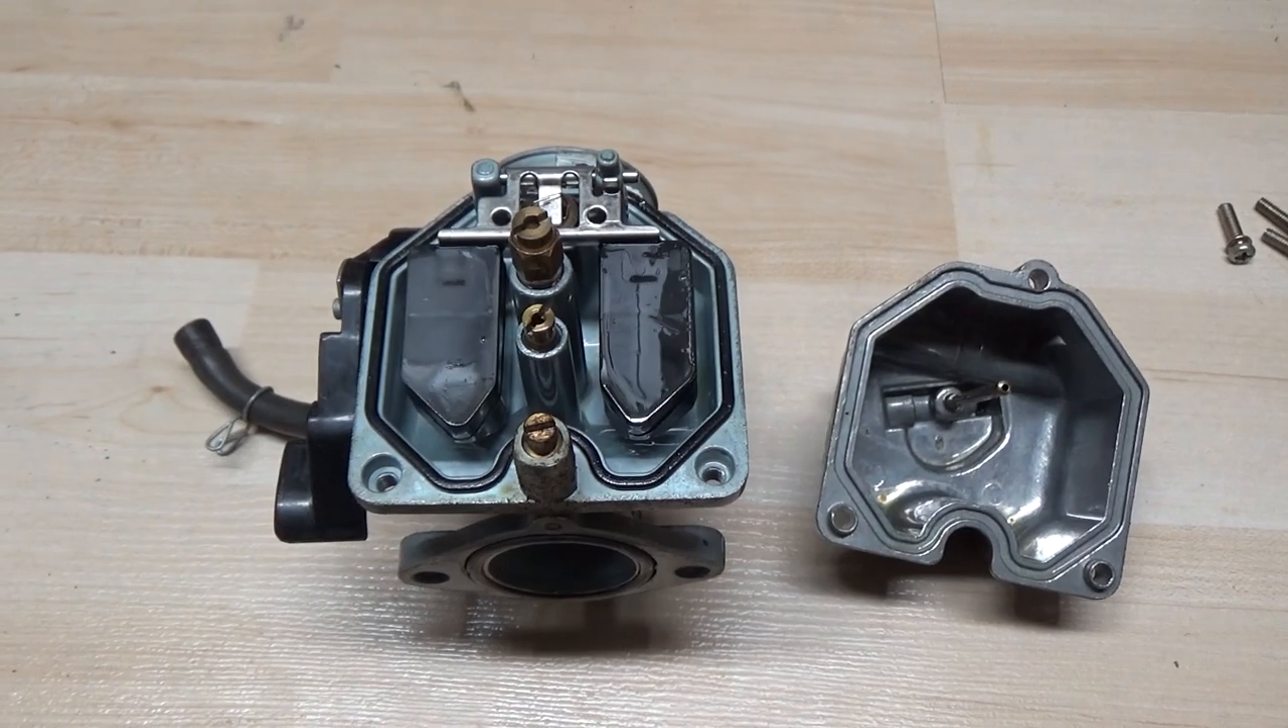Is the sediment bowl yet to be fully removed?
No.